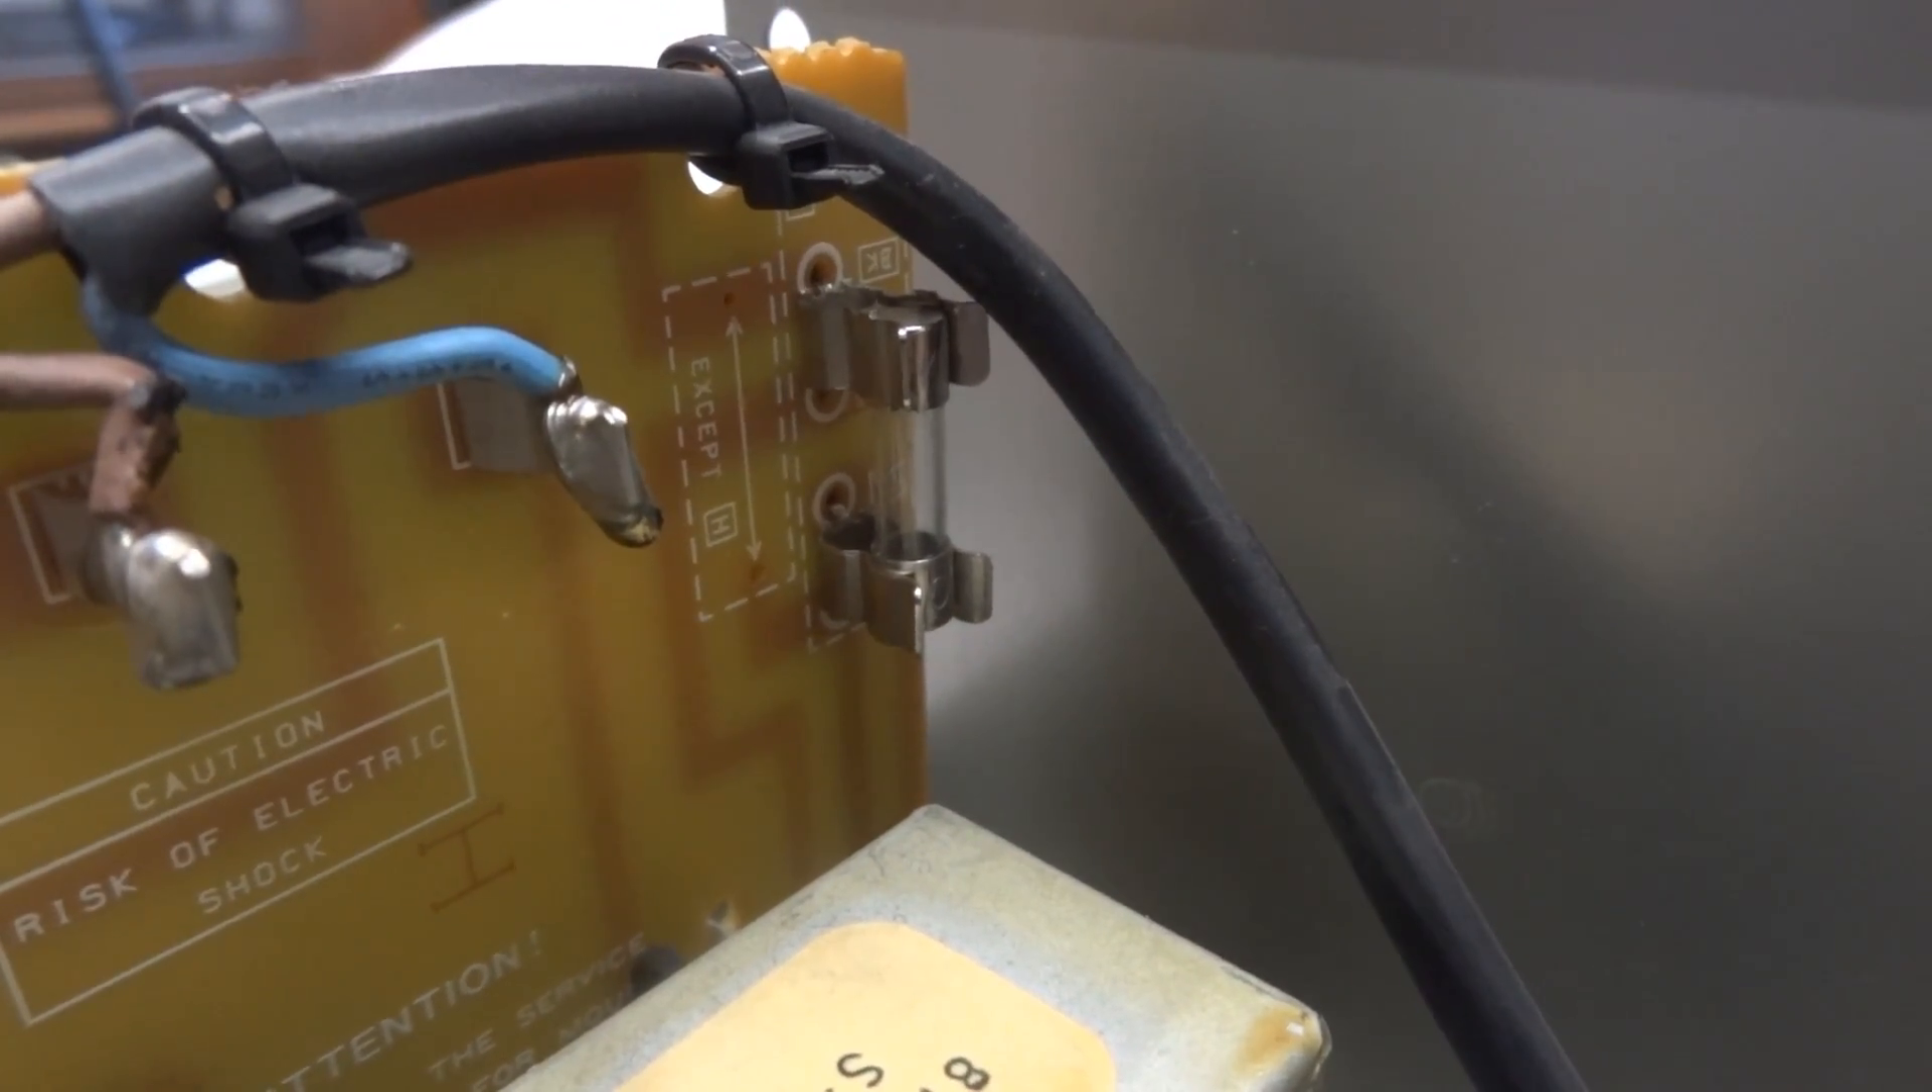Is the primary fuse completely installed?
Yes.